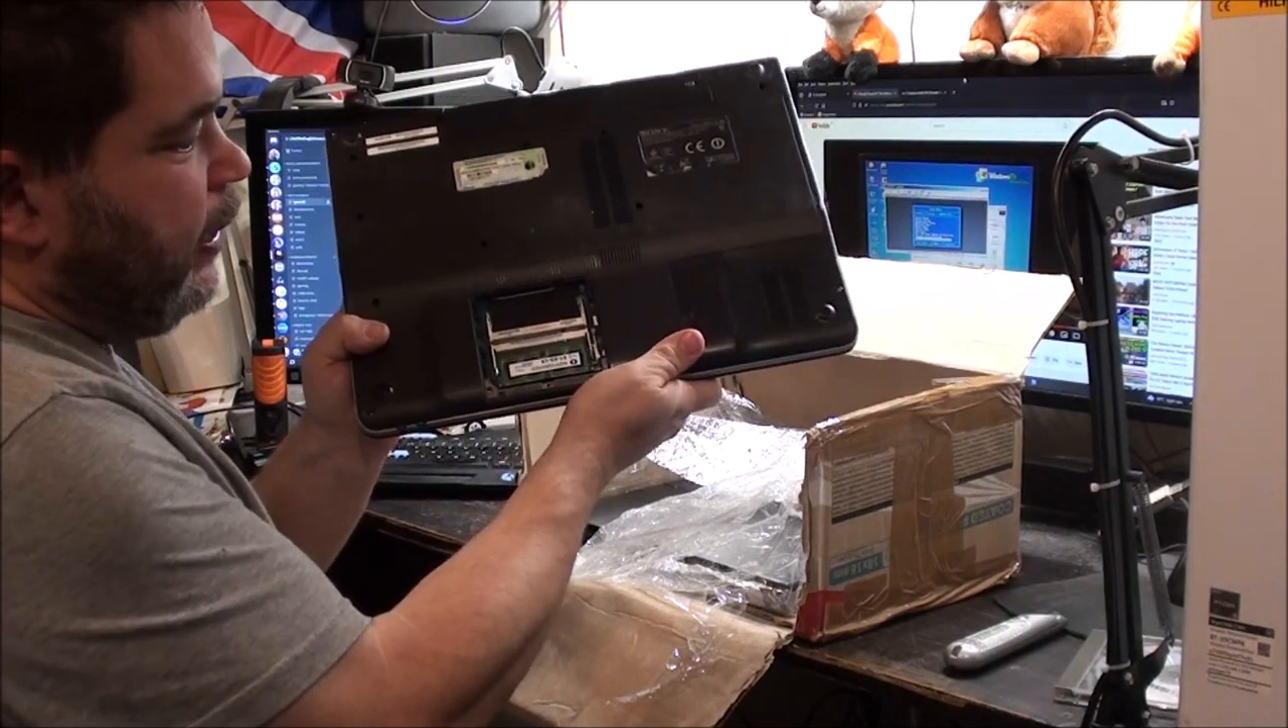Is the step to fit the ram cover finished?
No.